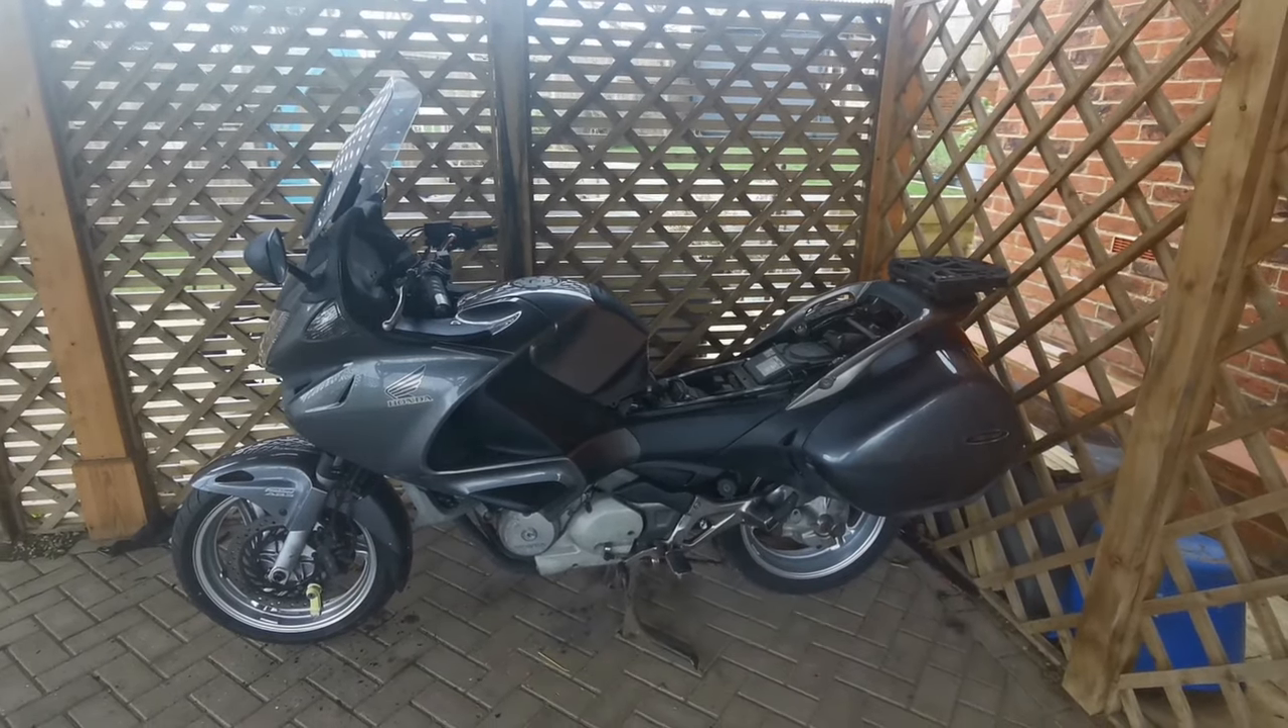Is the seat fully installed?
No.